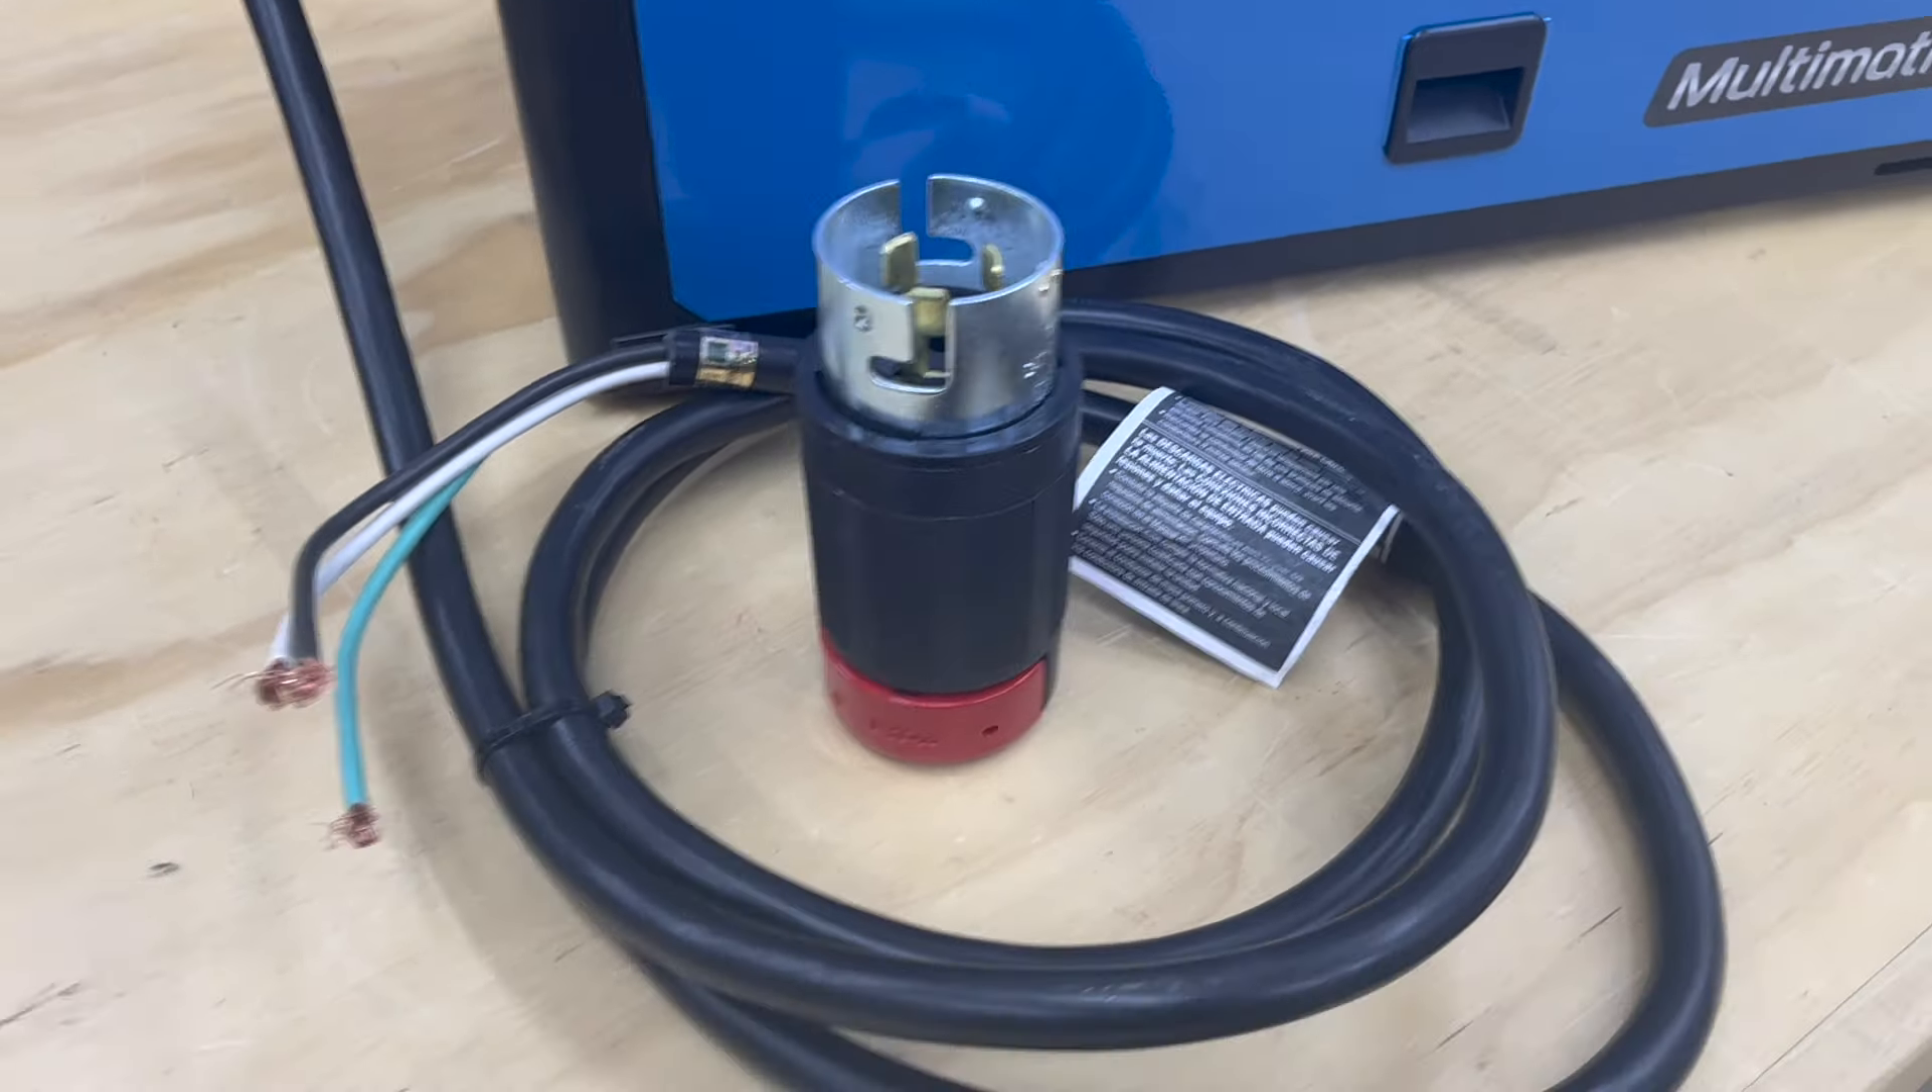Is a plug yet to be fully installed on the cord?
Yes.